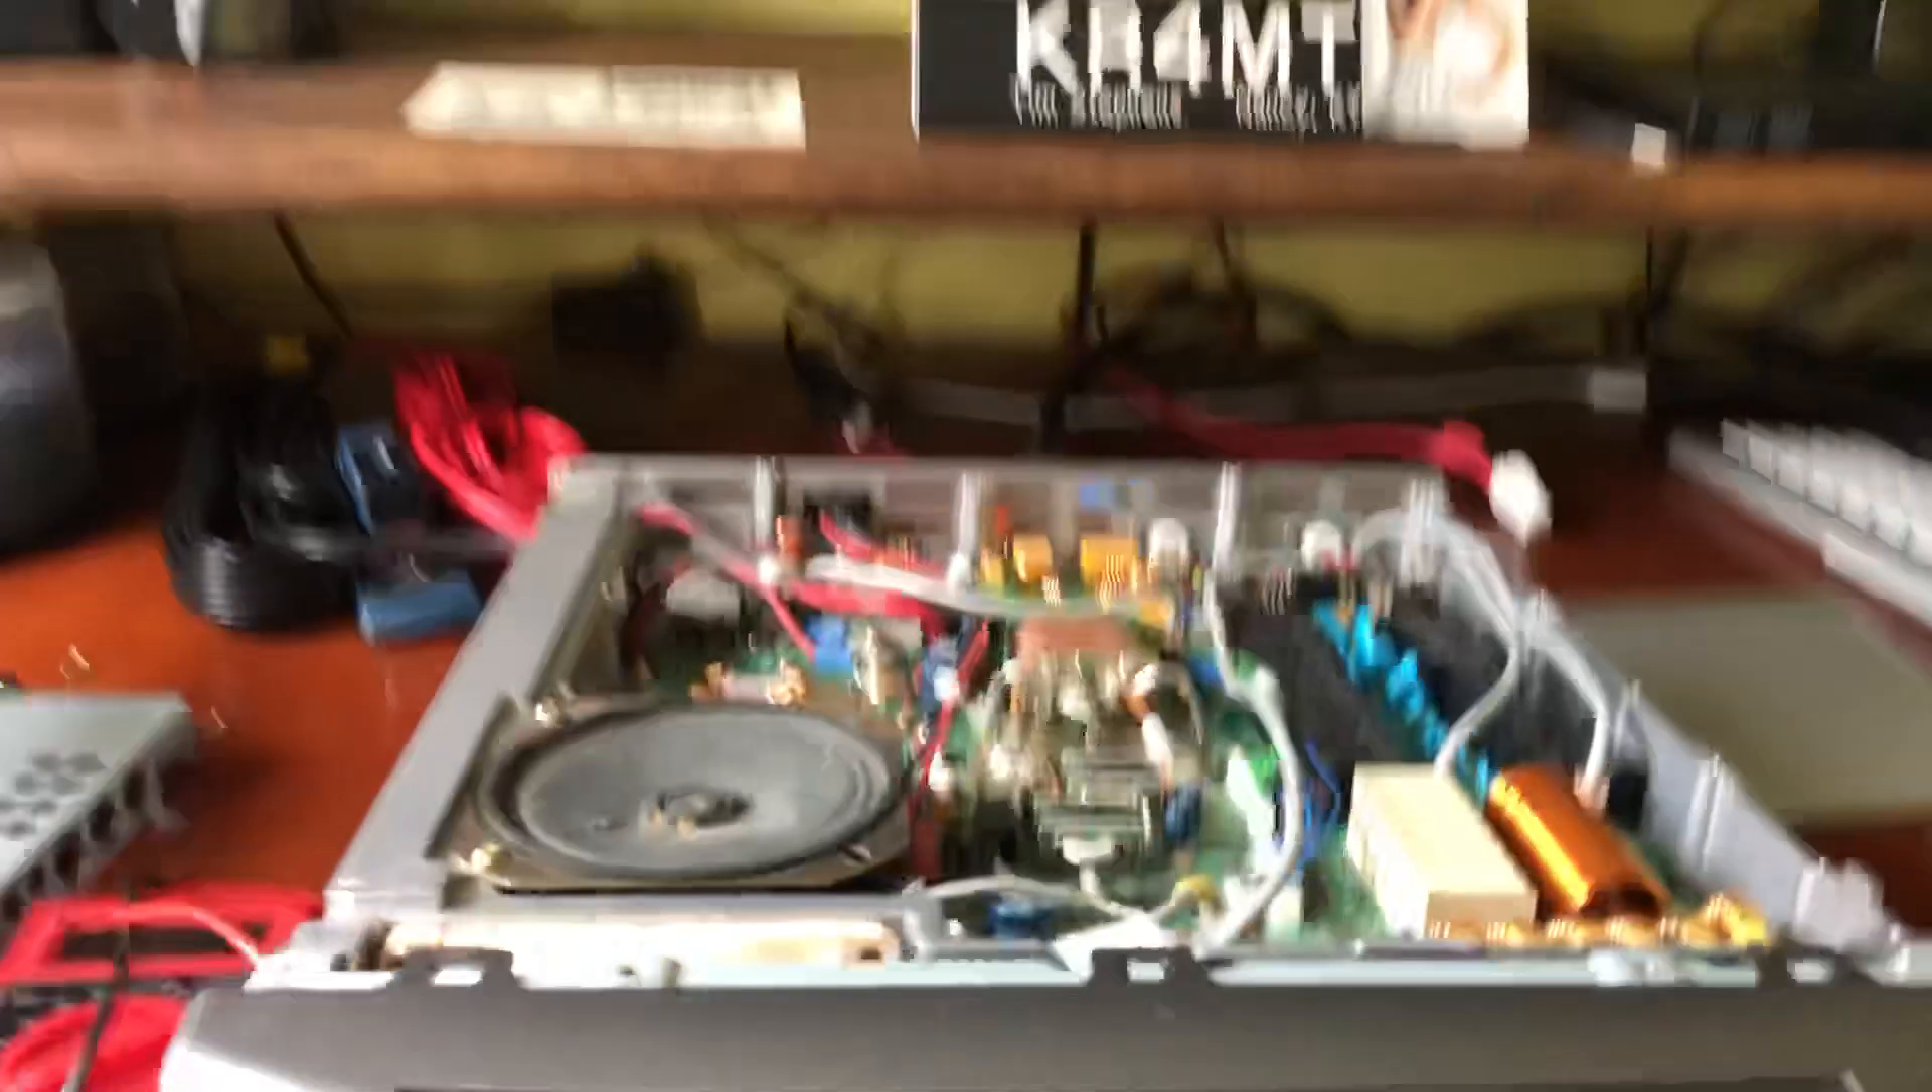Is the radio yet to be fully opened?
No.